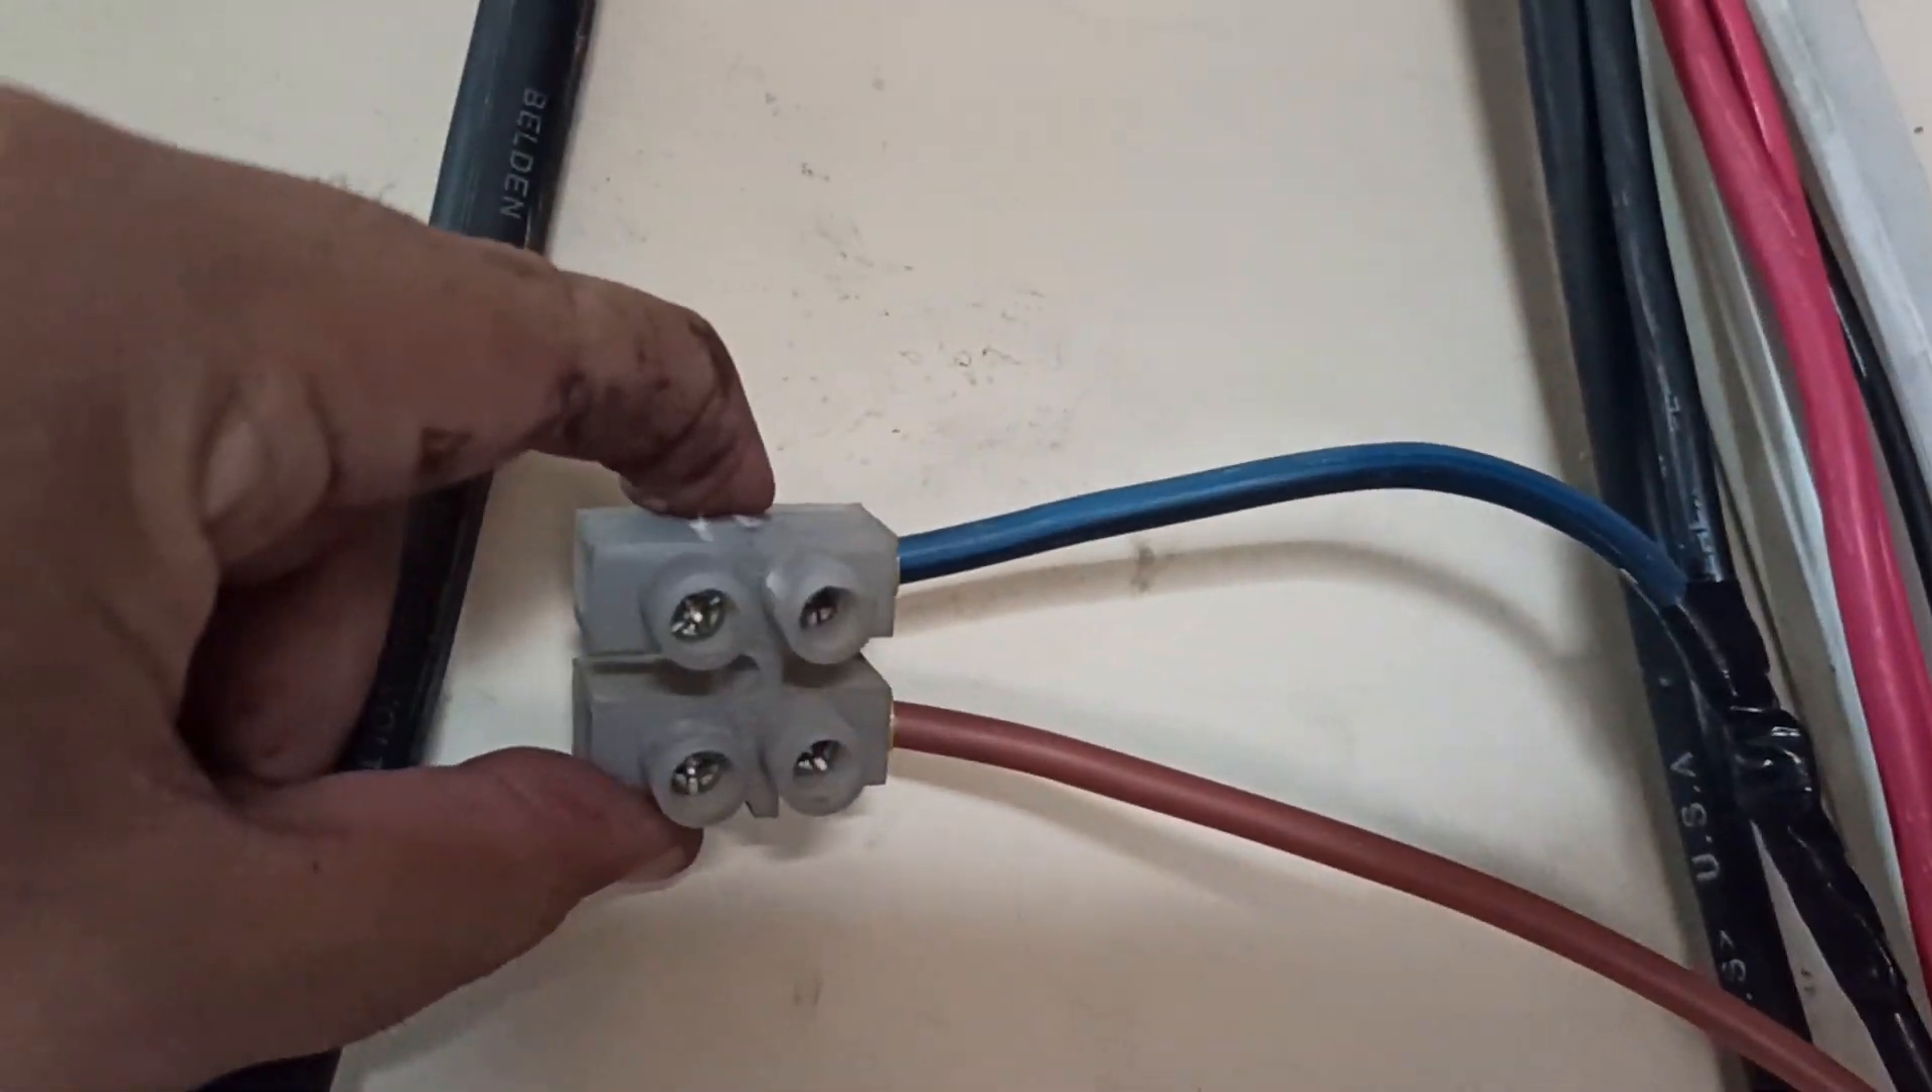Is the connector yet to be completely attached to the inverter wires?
No.